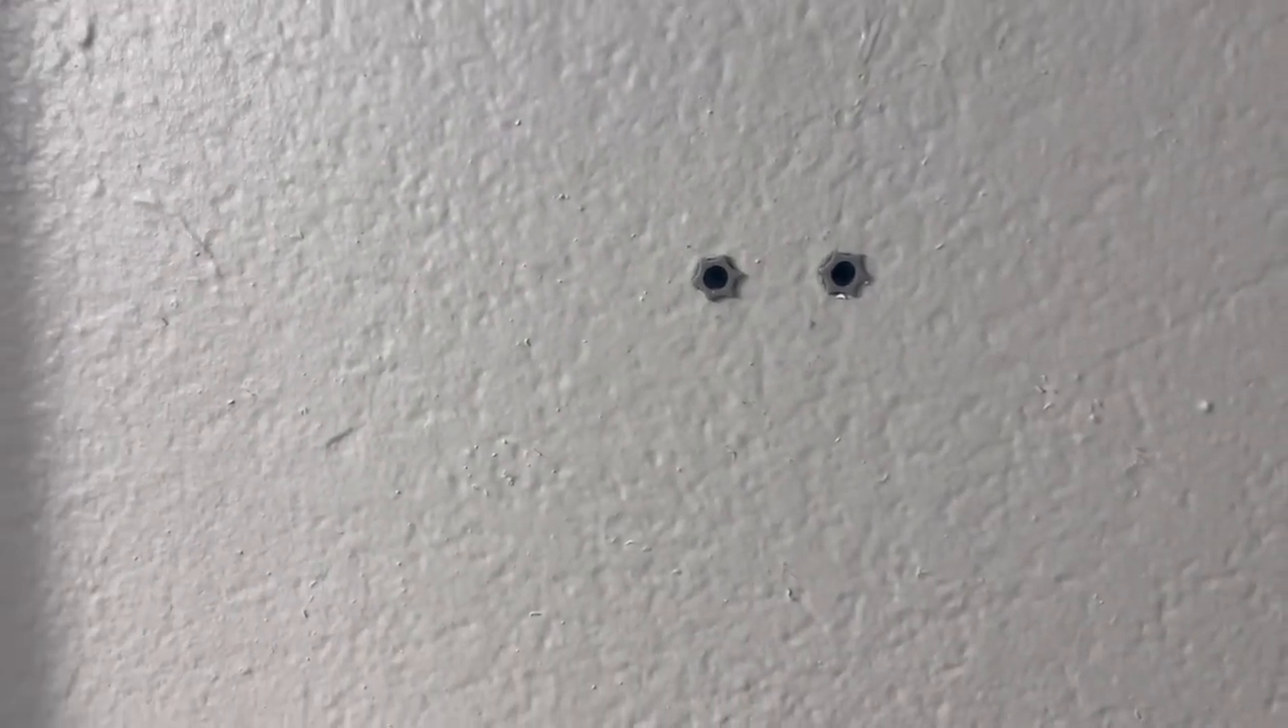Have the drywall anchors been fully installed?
Yes.